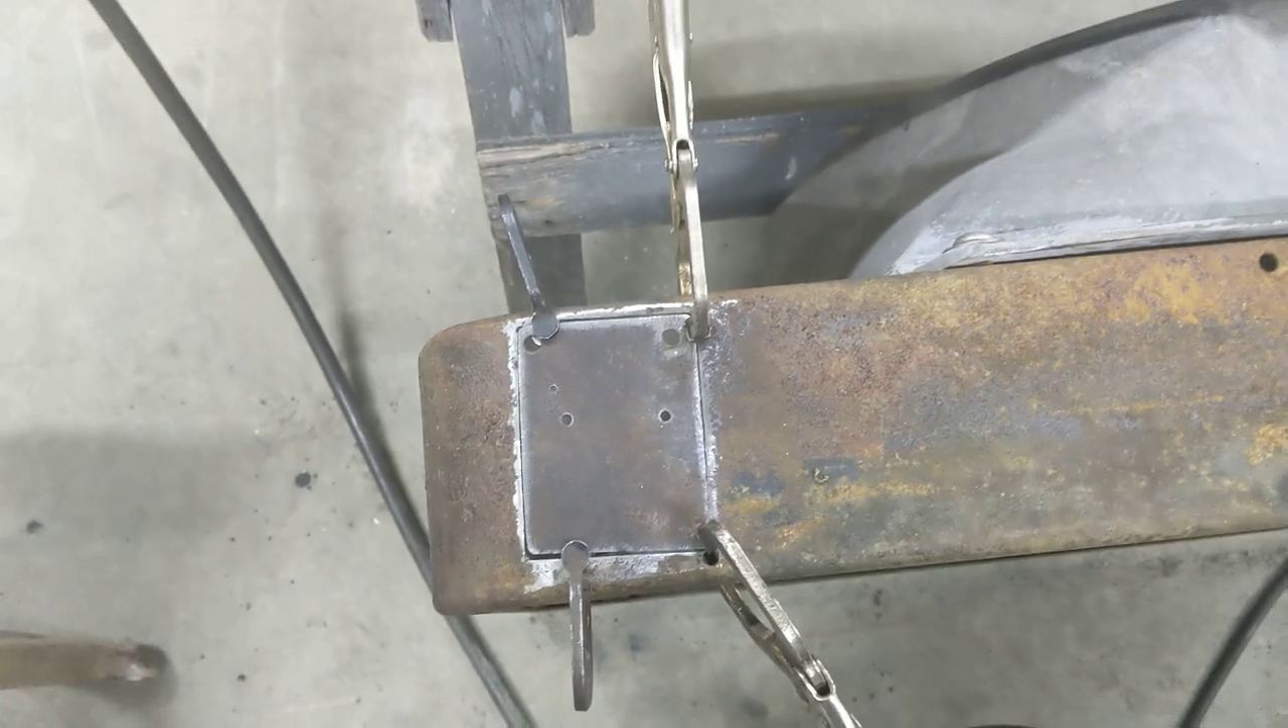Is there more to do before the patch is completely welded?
Yes.